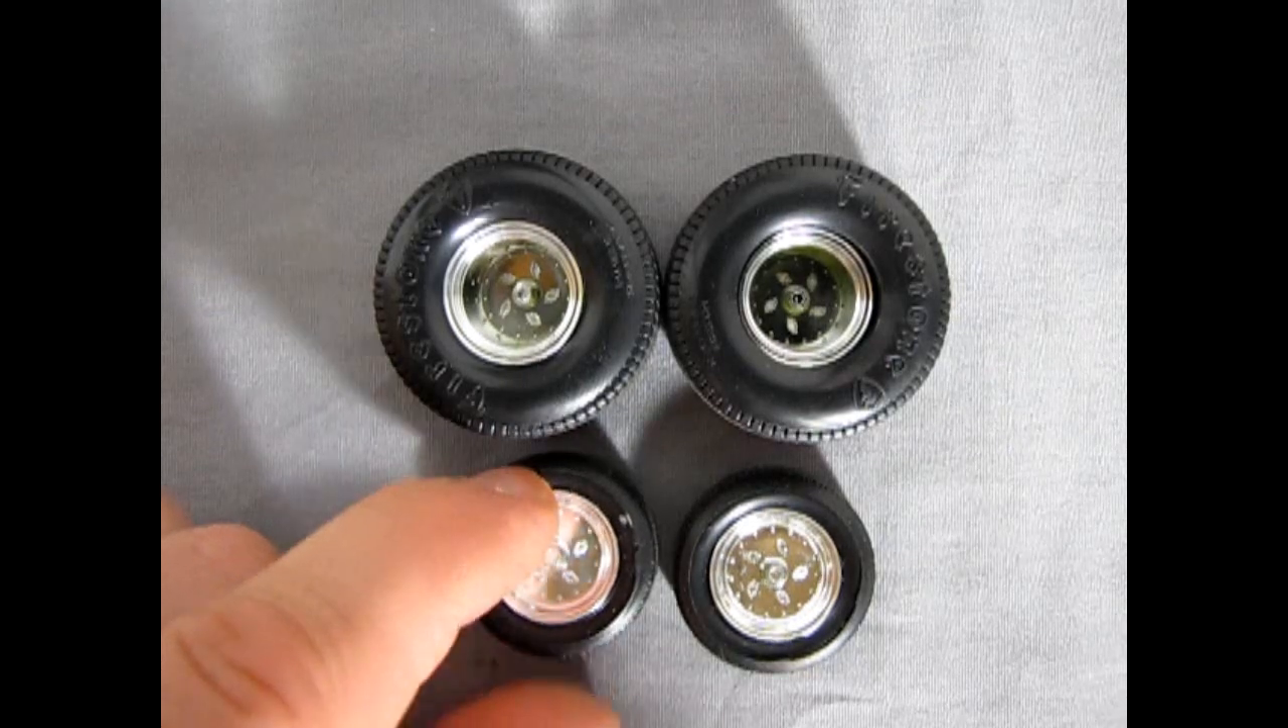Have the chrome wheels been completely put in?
Yes.